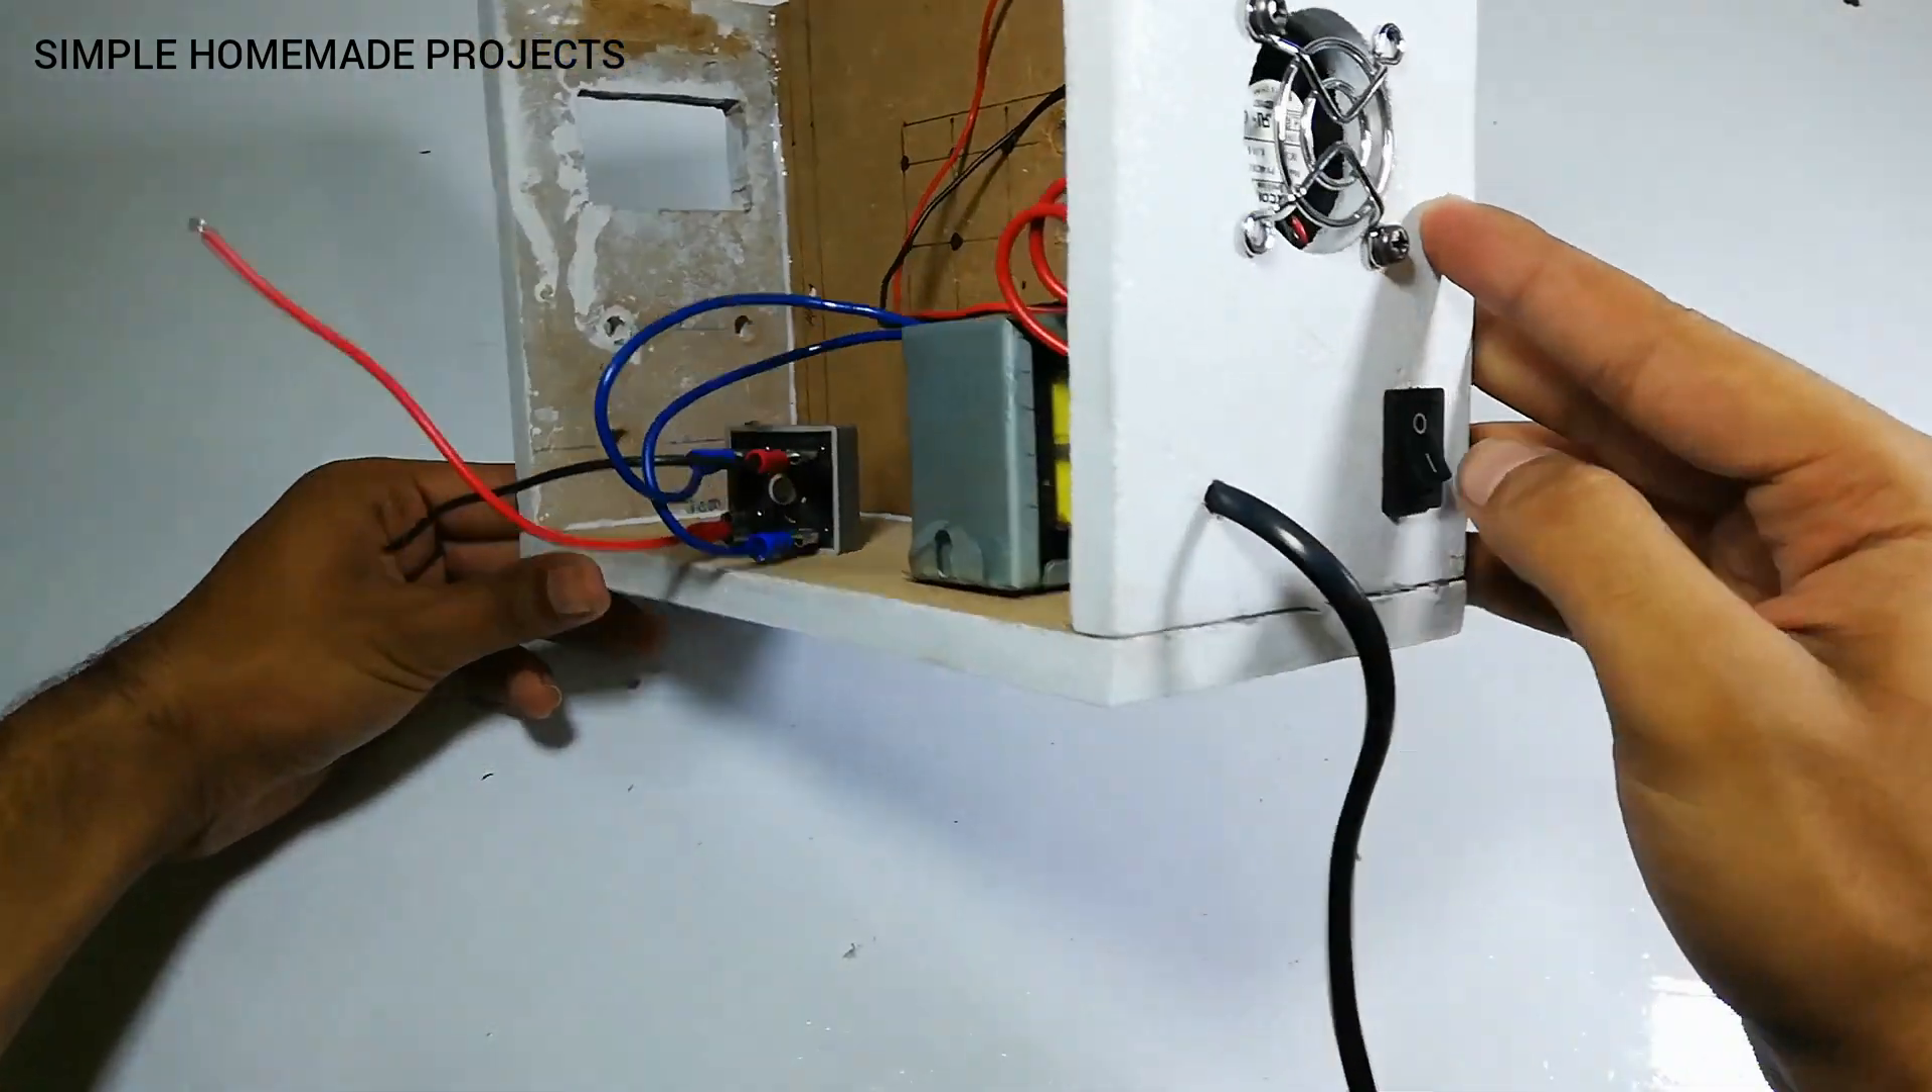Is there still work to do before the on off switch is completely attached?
No.